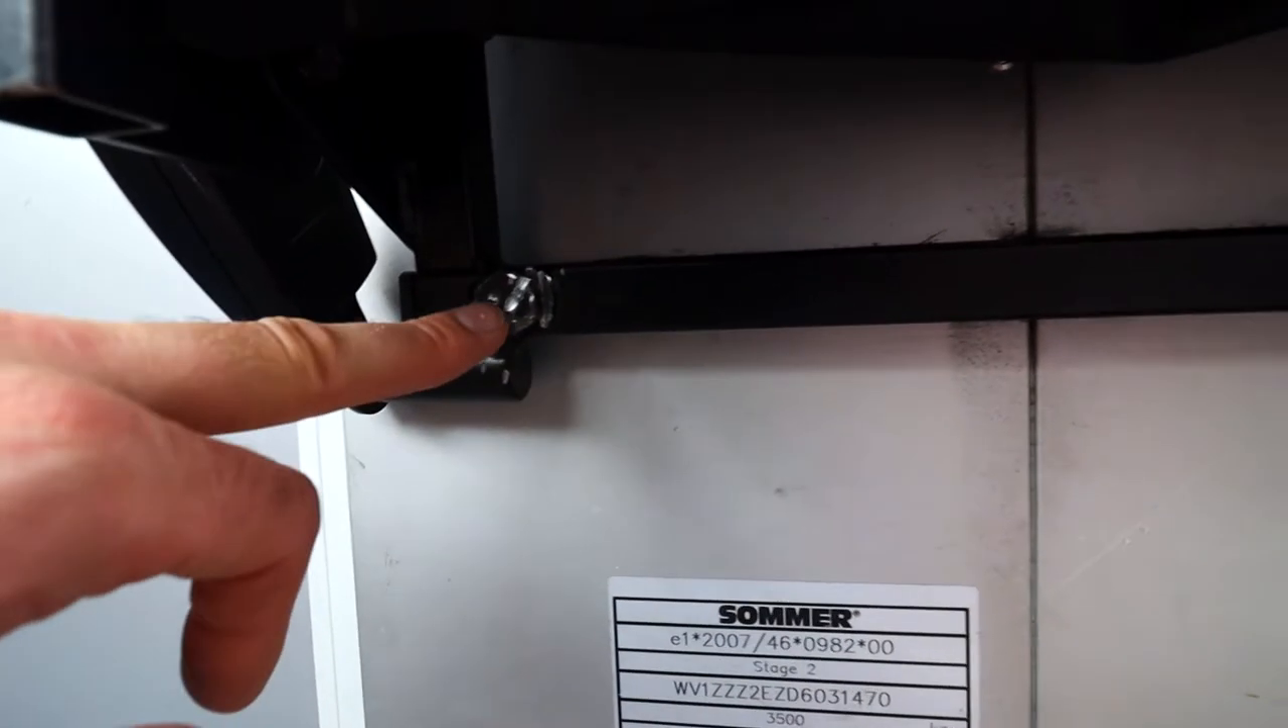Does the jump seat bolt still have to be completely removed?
Yes.